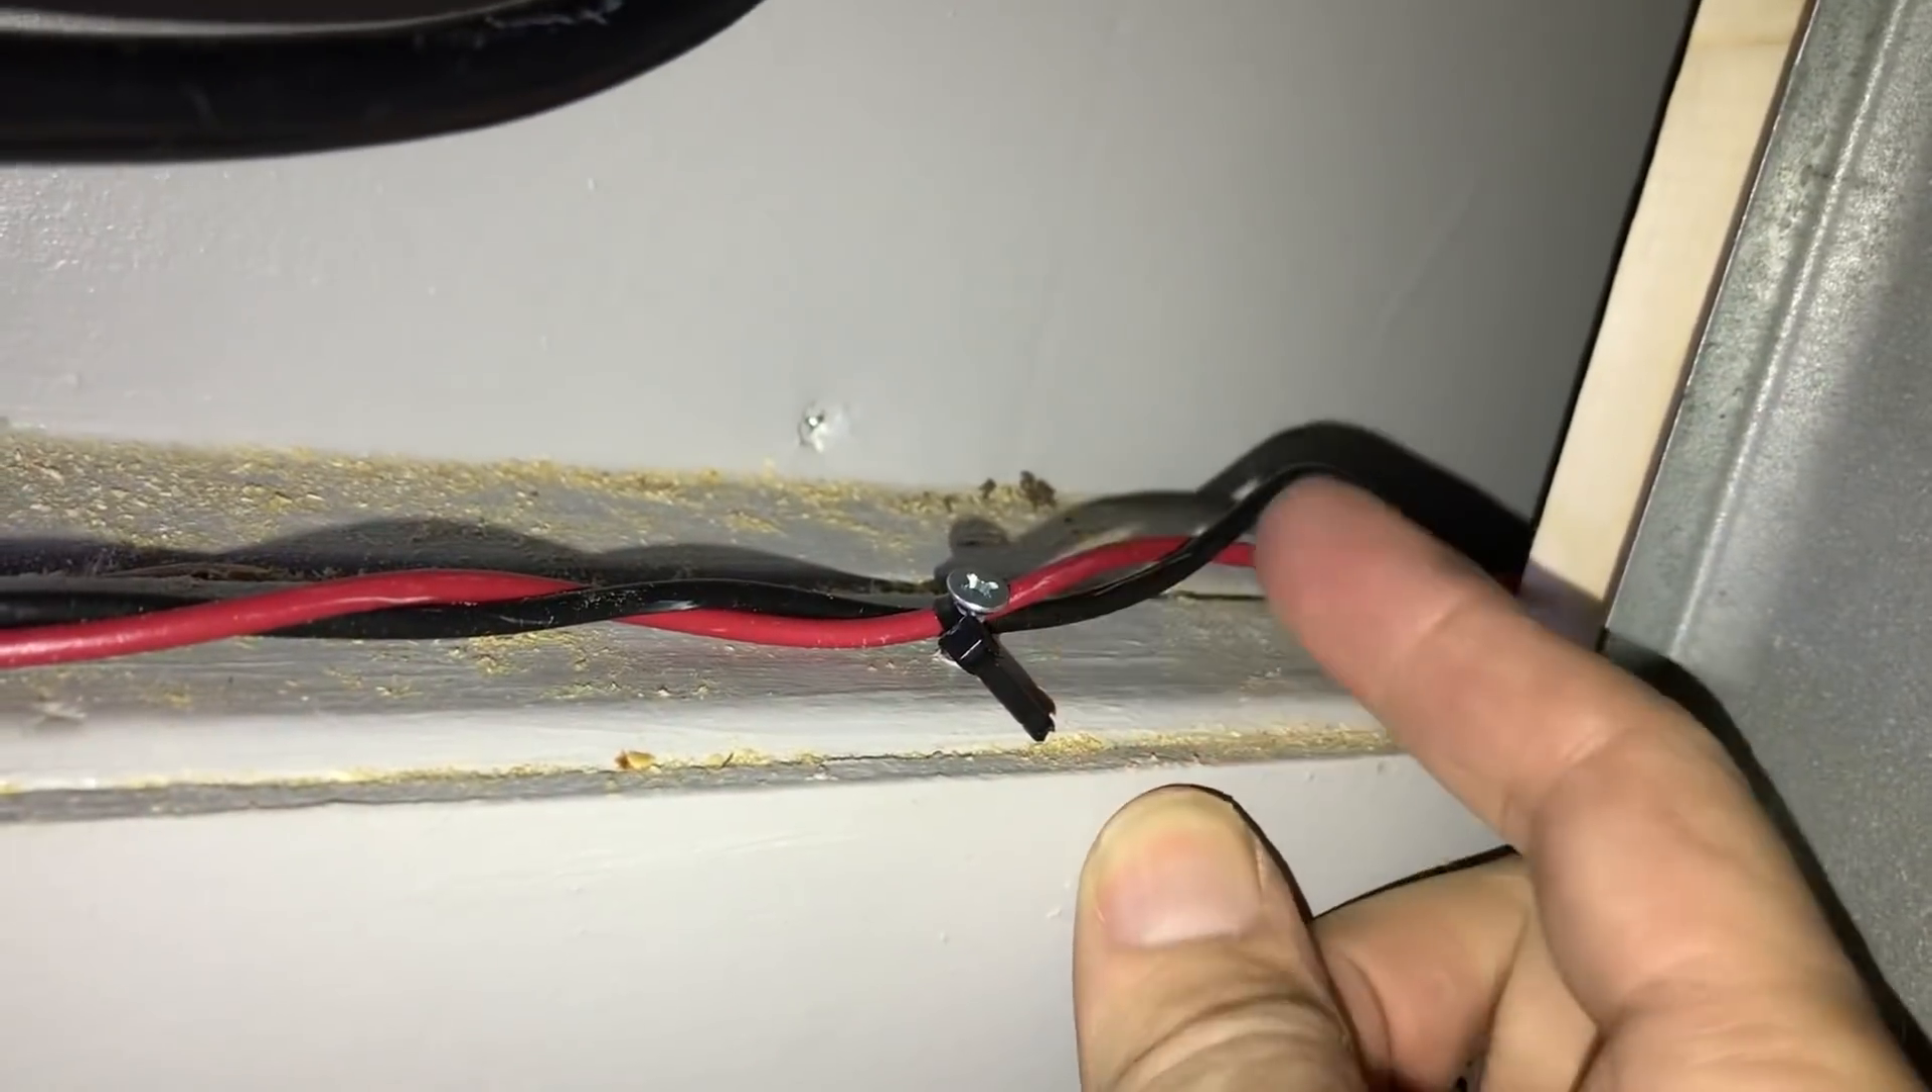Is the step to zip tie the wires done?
Yes.